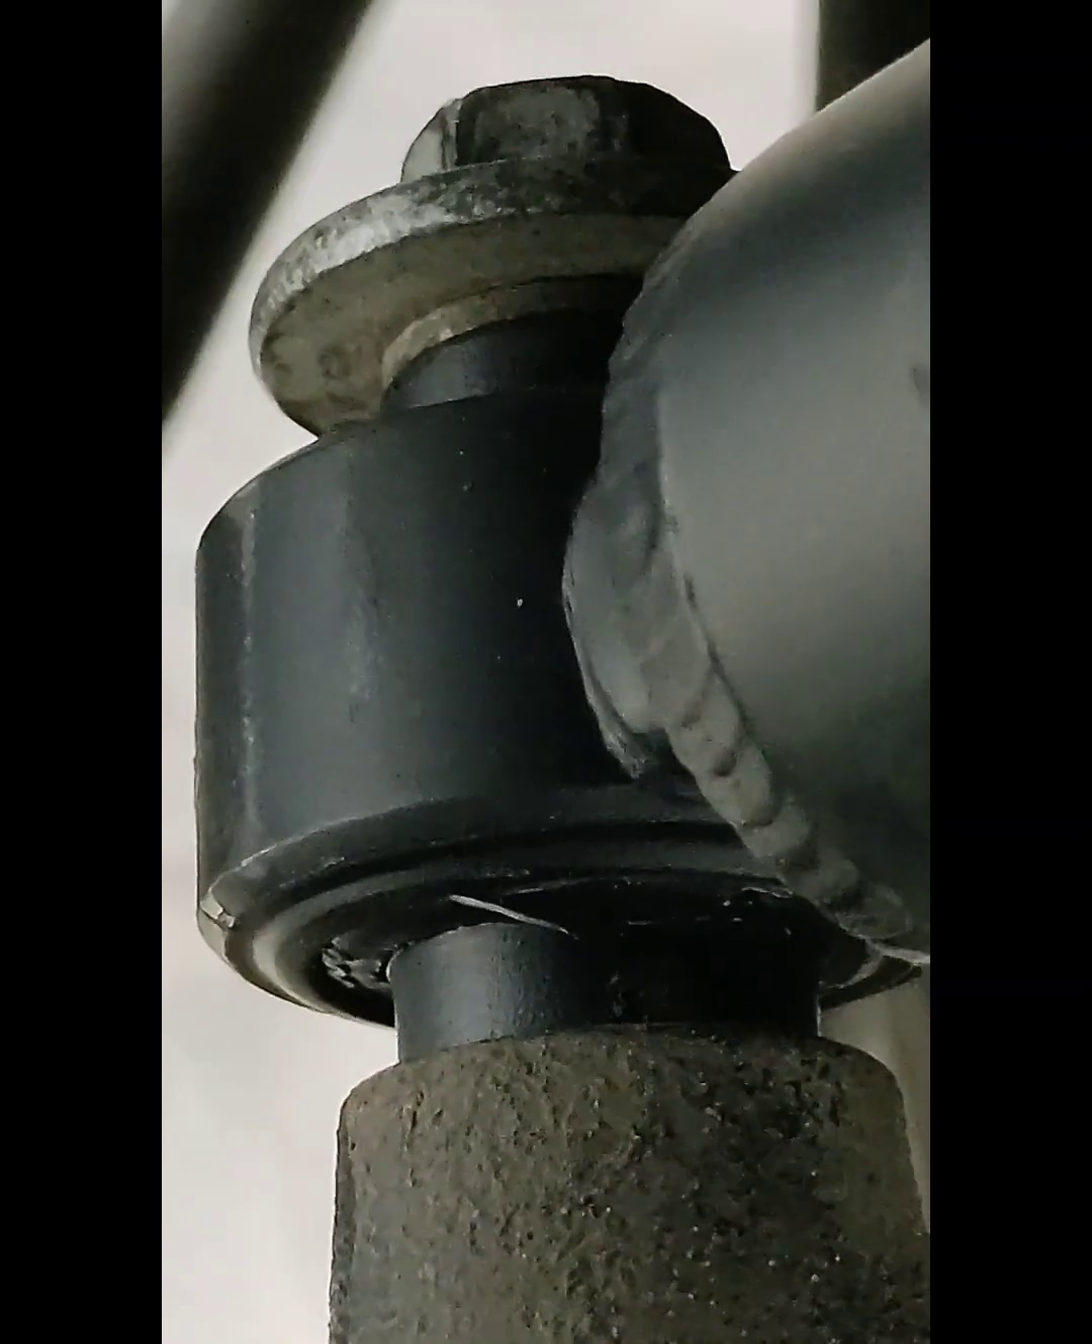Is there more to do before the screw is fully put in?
No.